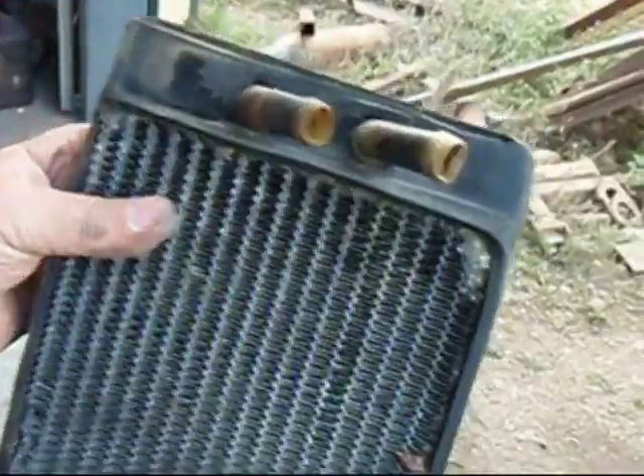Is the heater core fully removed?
Yes.